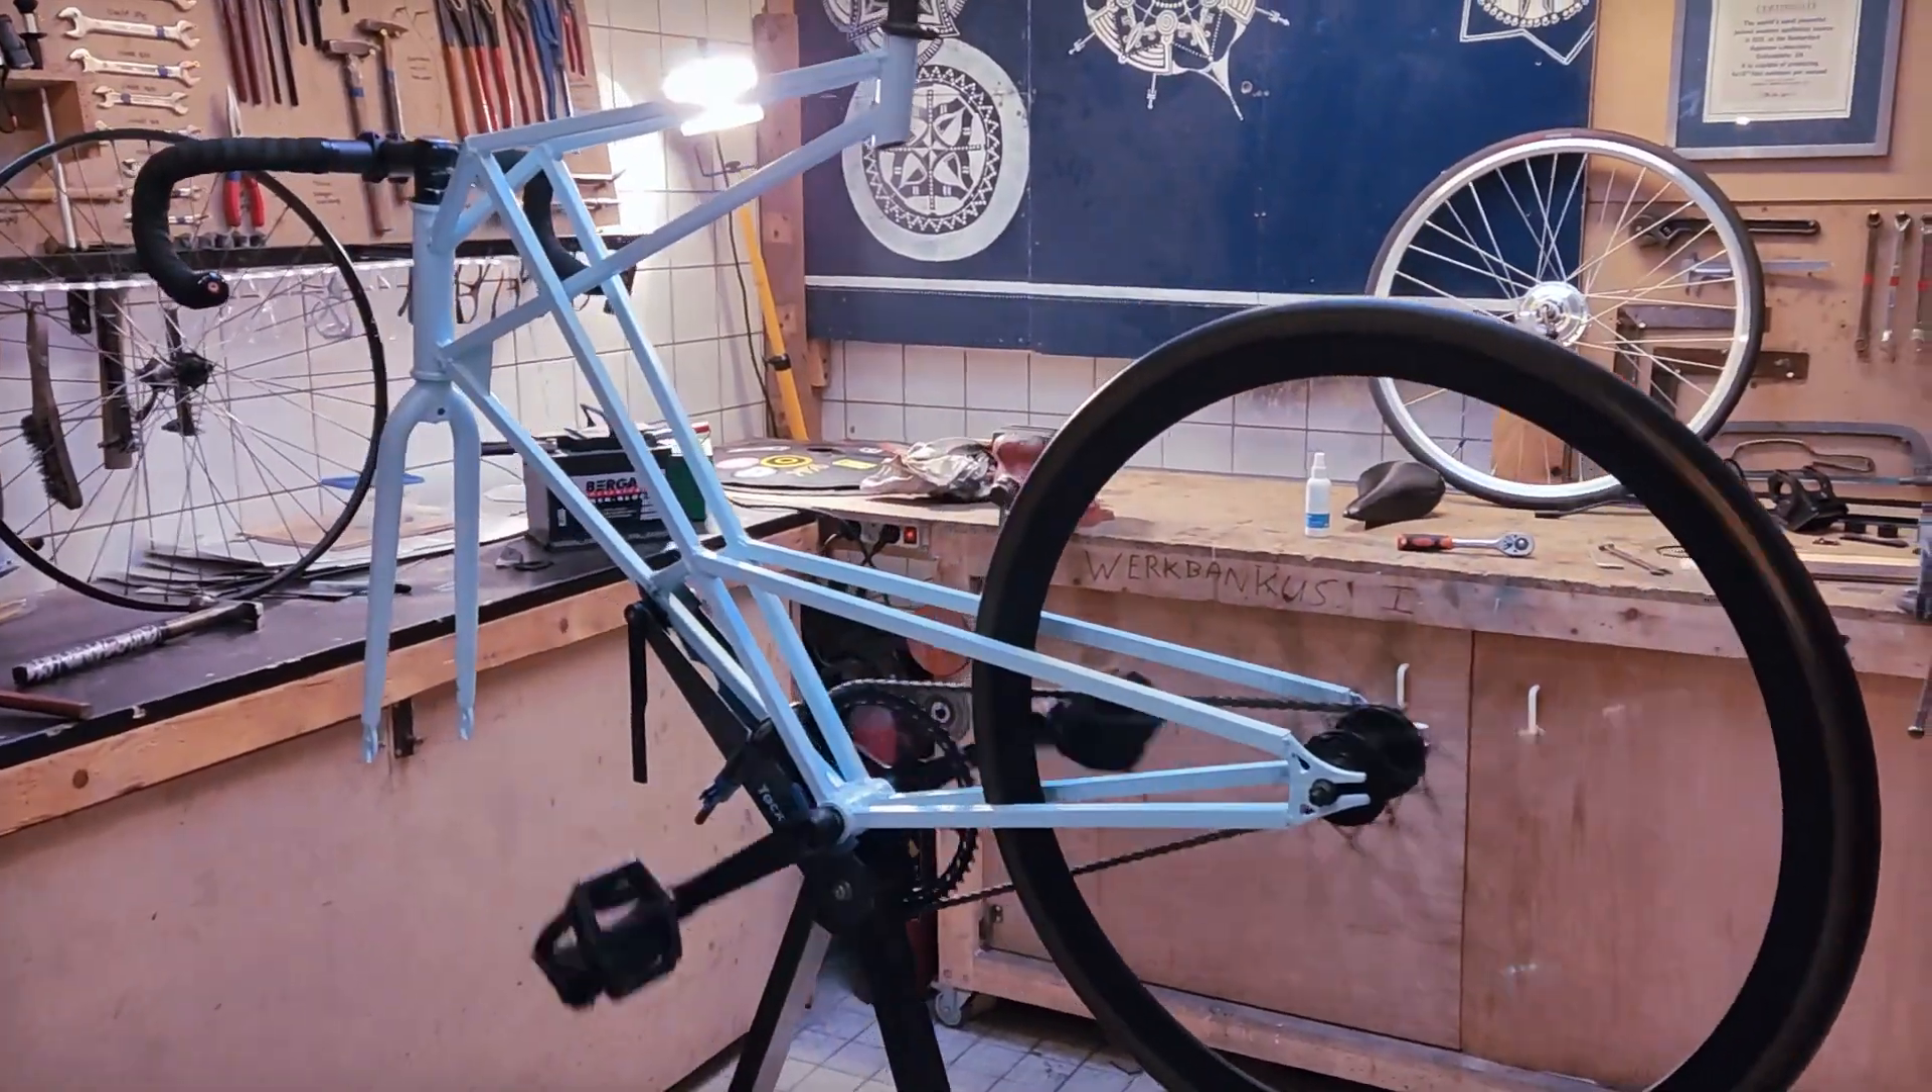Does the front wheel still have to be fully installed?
Yes.